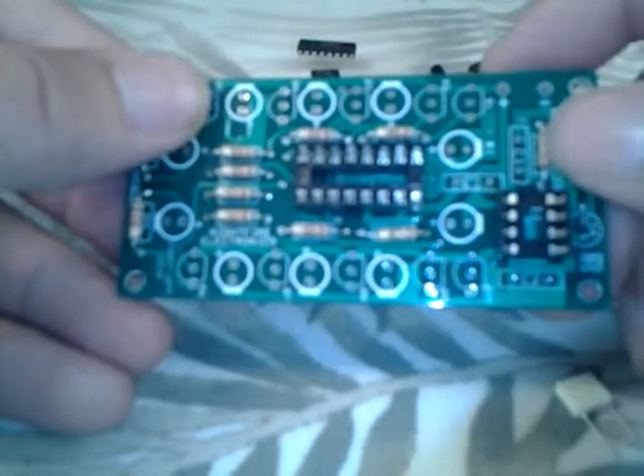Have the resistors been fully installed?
Yes.